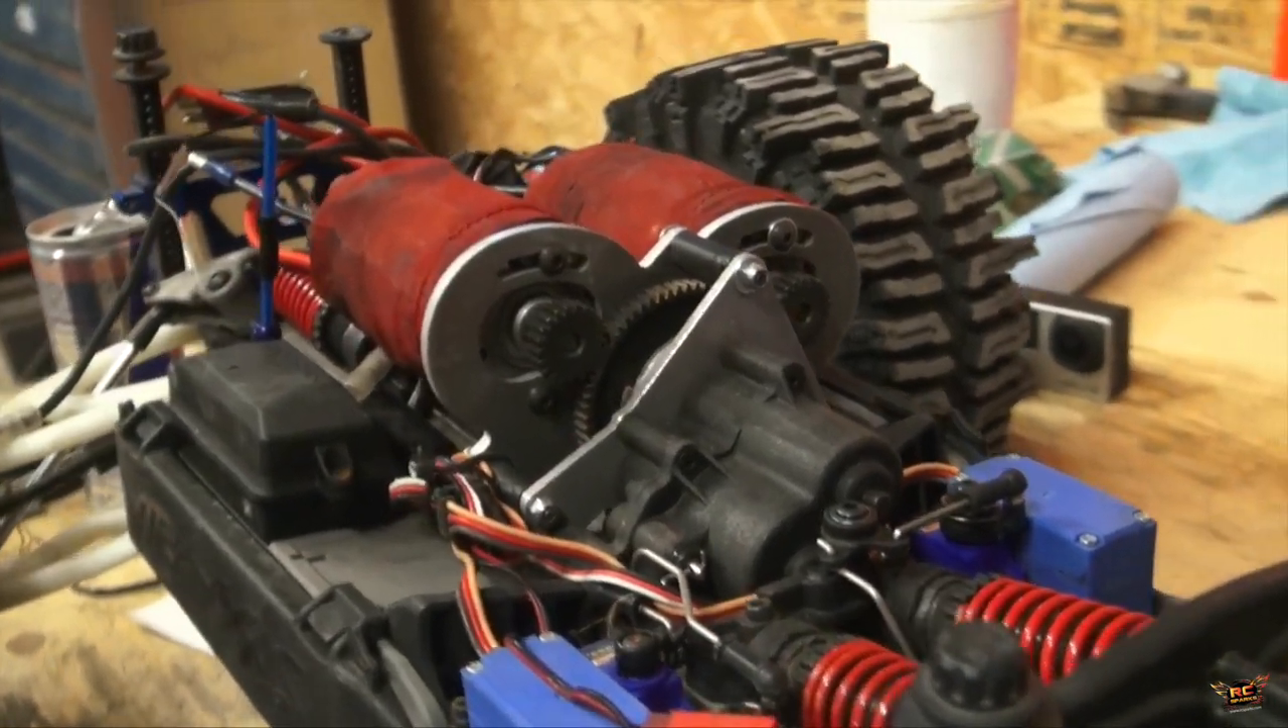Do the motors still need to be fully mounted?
No.